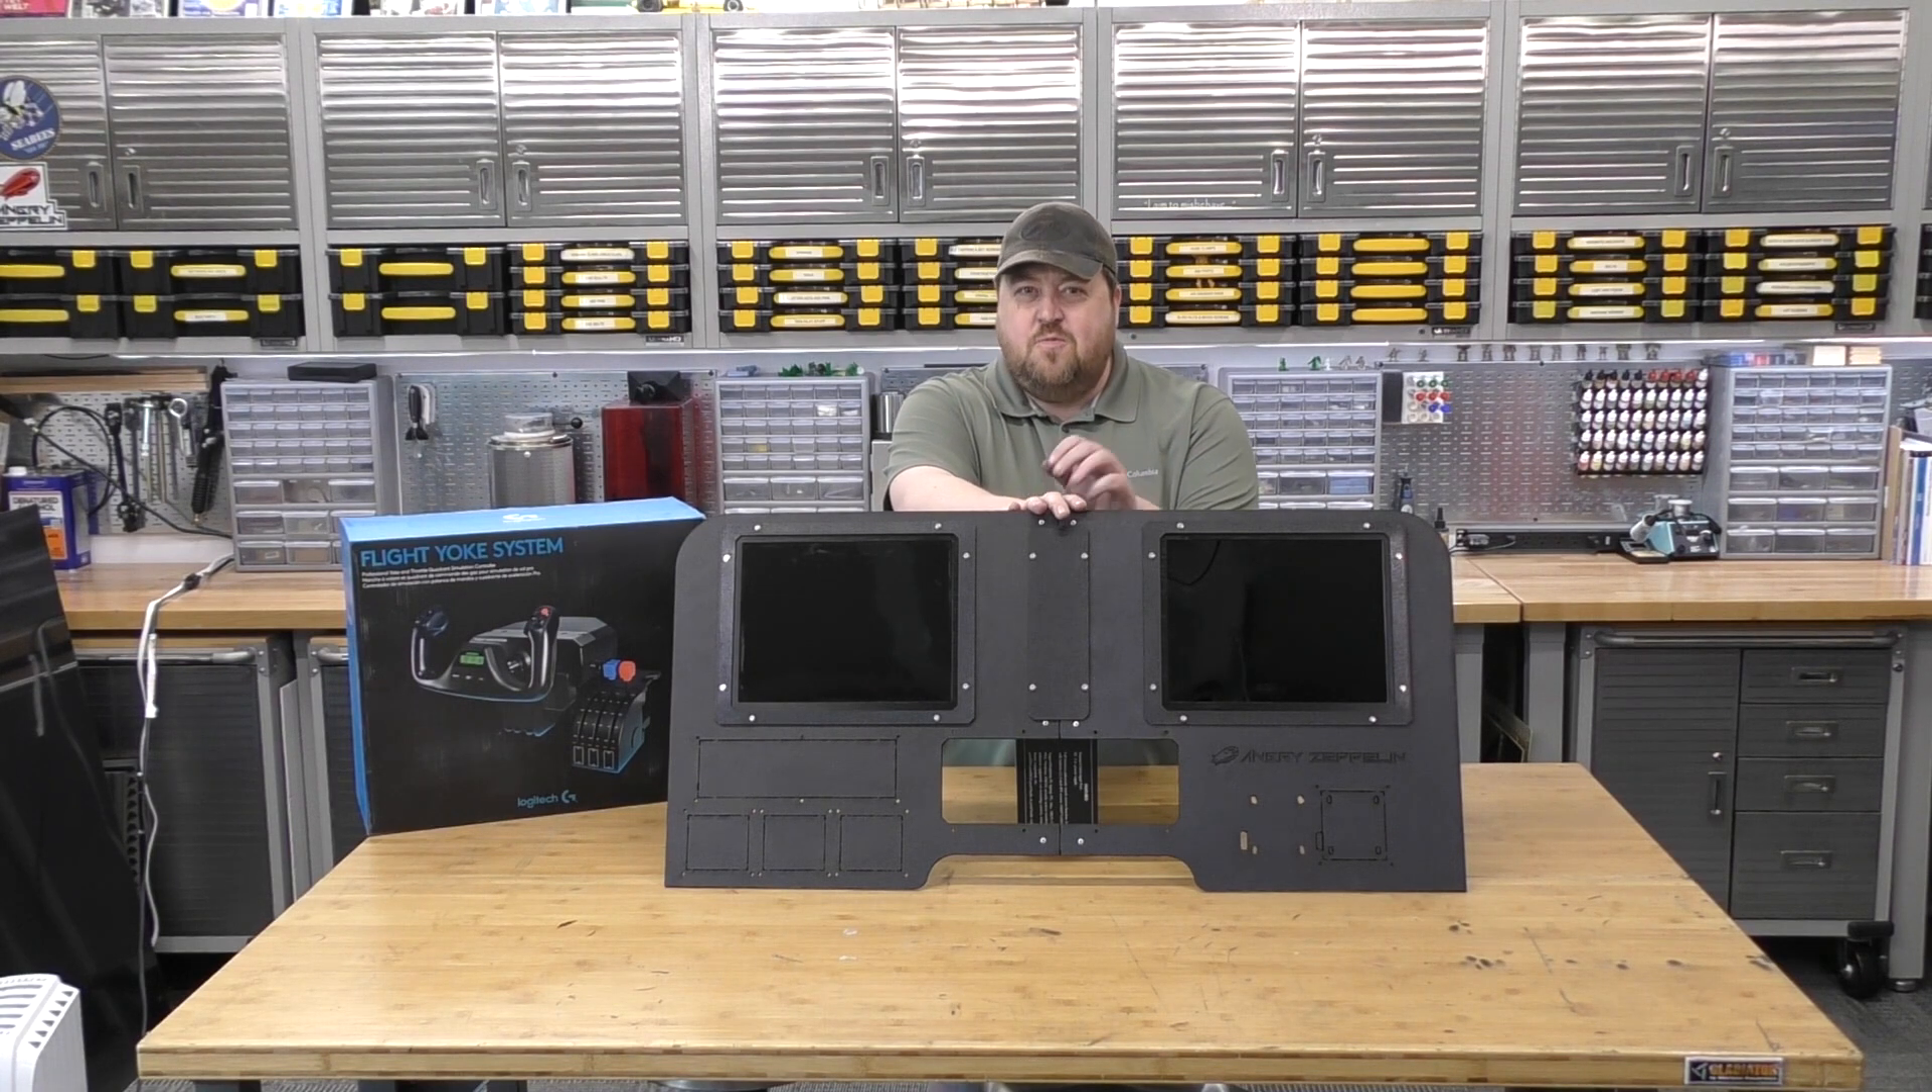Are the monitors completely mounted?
Yes.